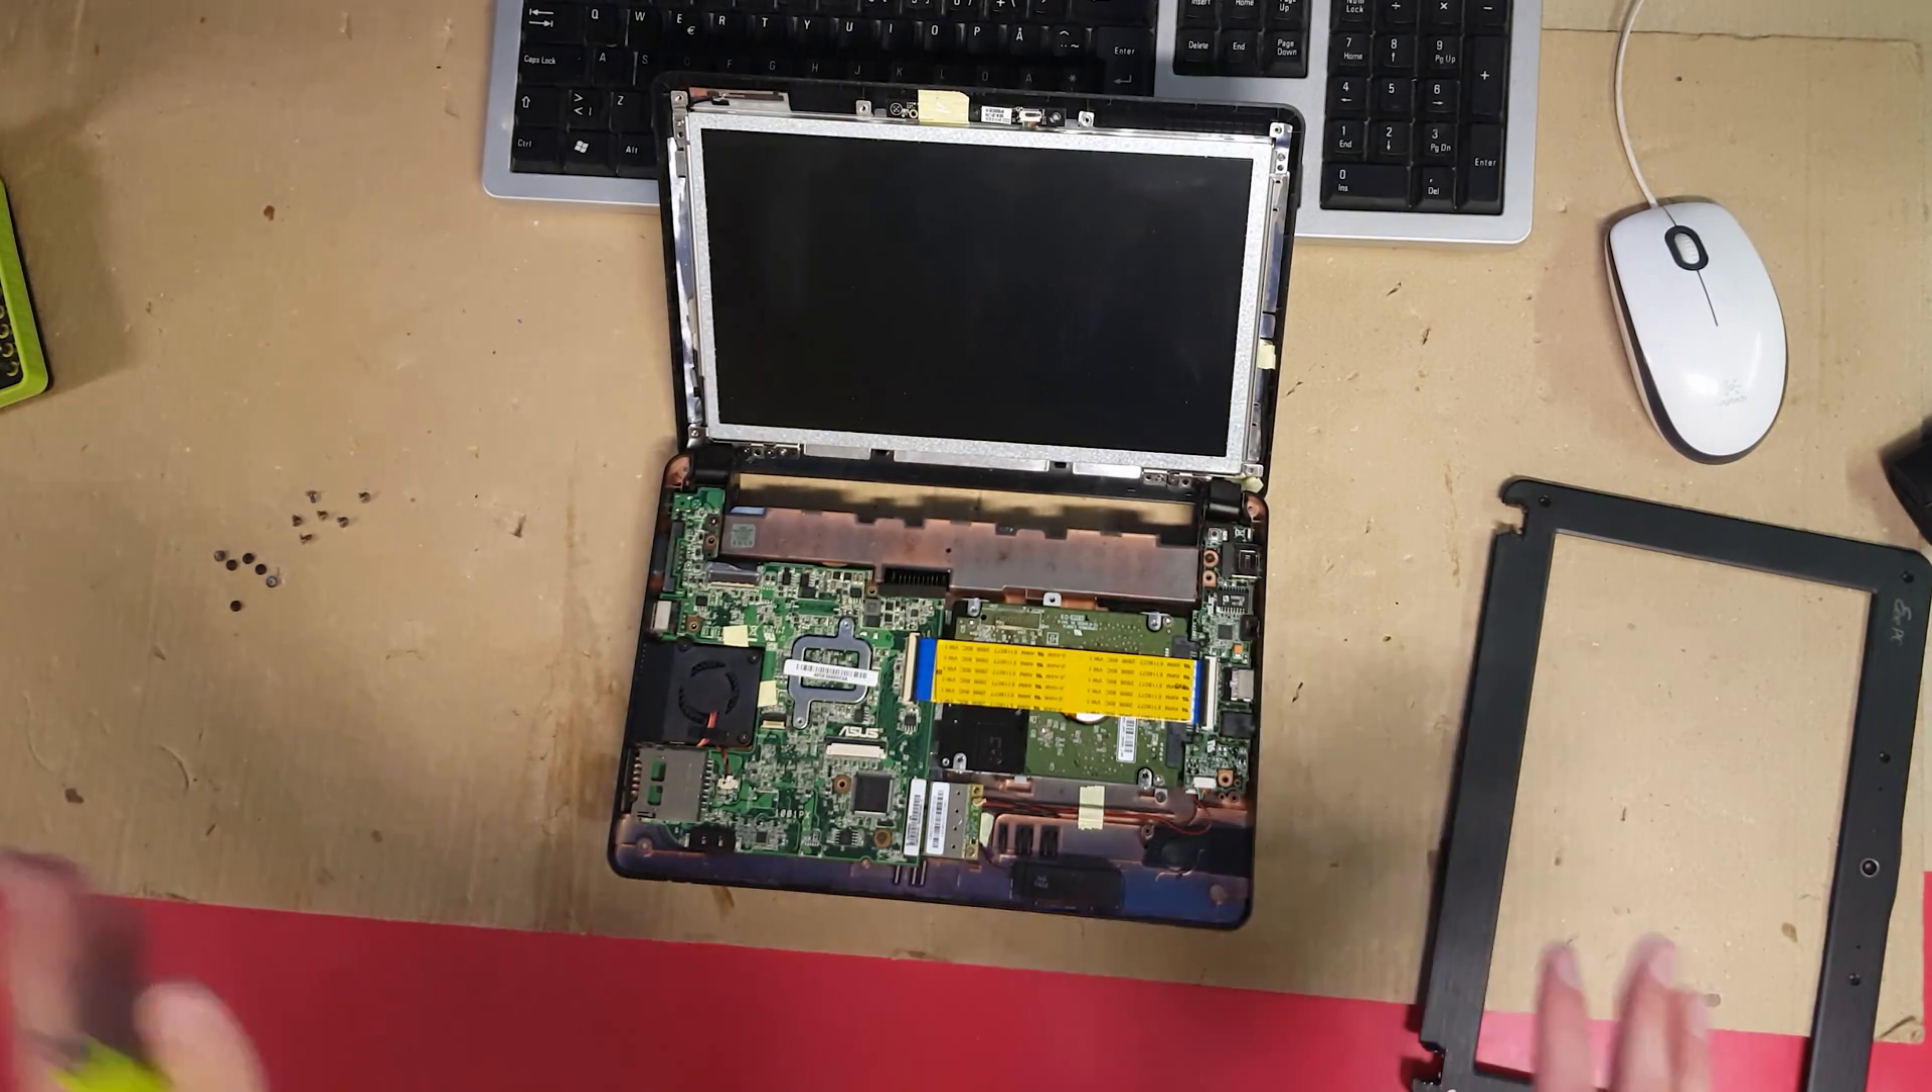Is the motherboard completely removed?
No.